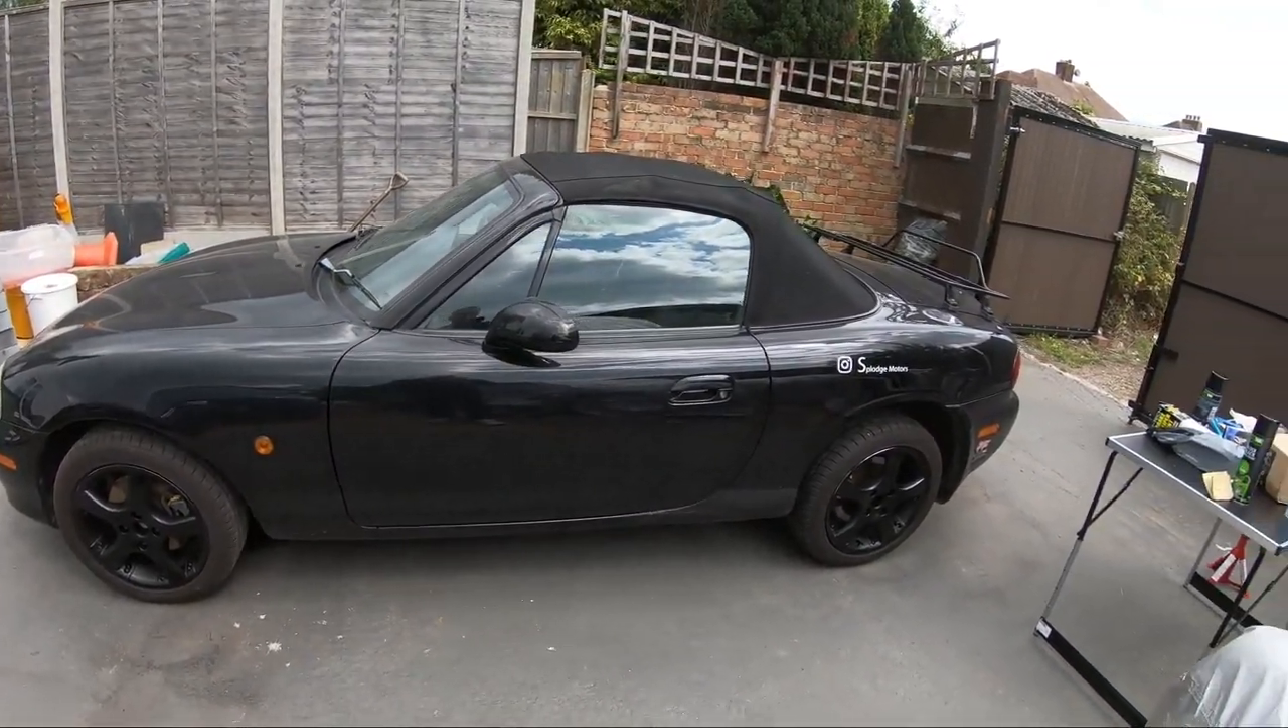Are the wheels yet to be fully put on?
No.